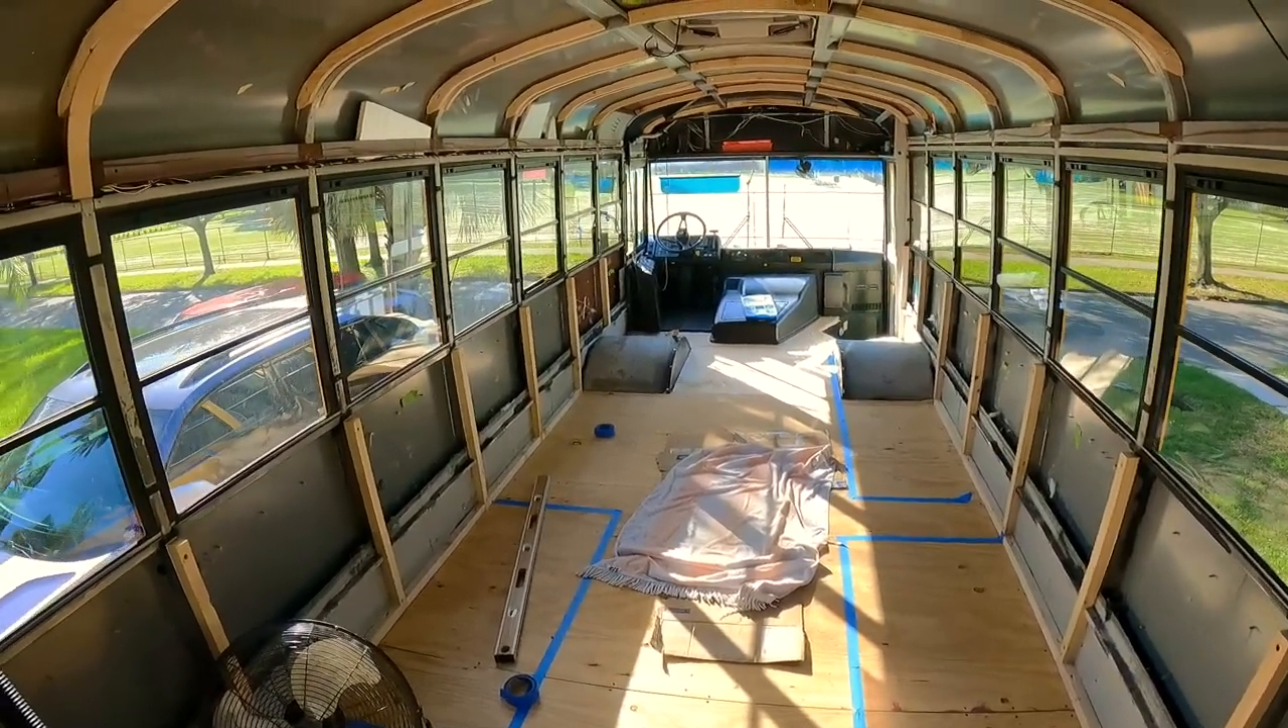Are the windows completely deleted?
No.